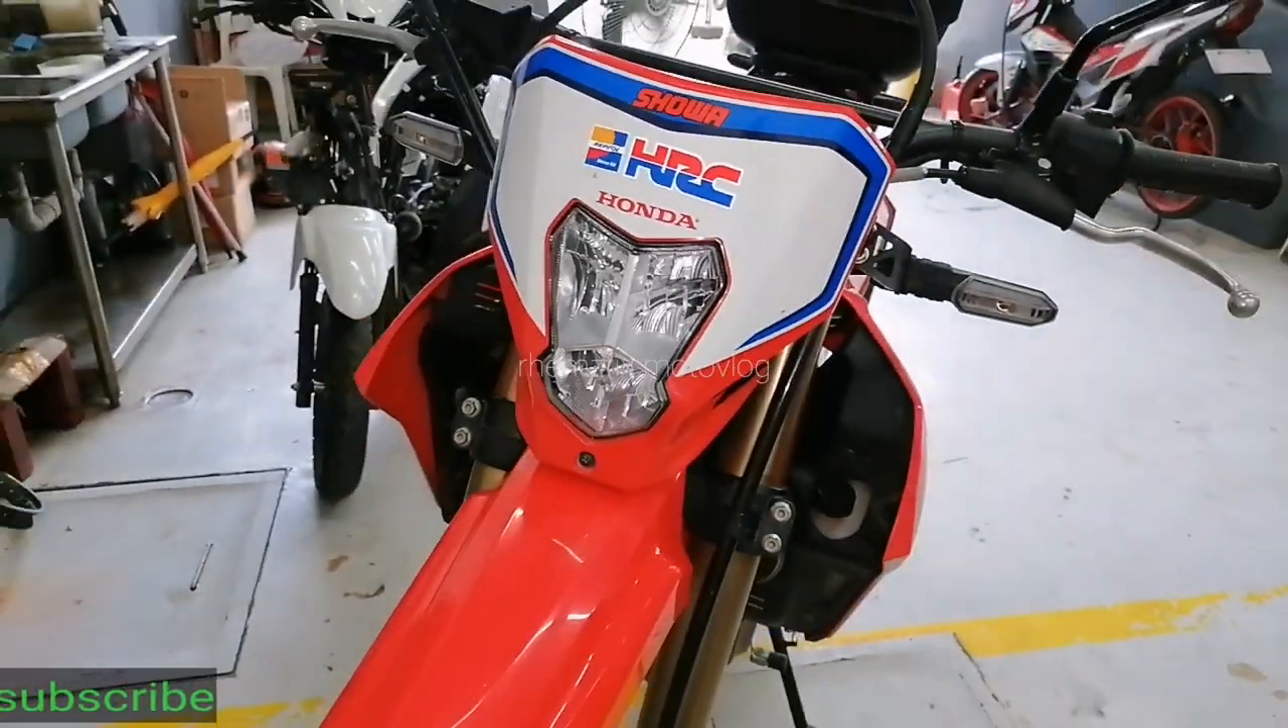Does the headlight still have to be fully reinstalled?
No.